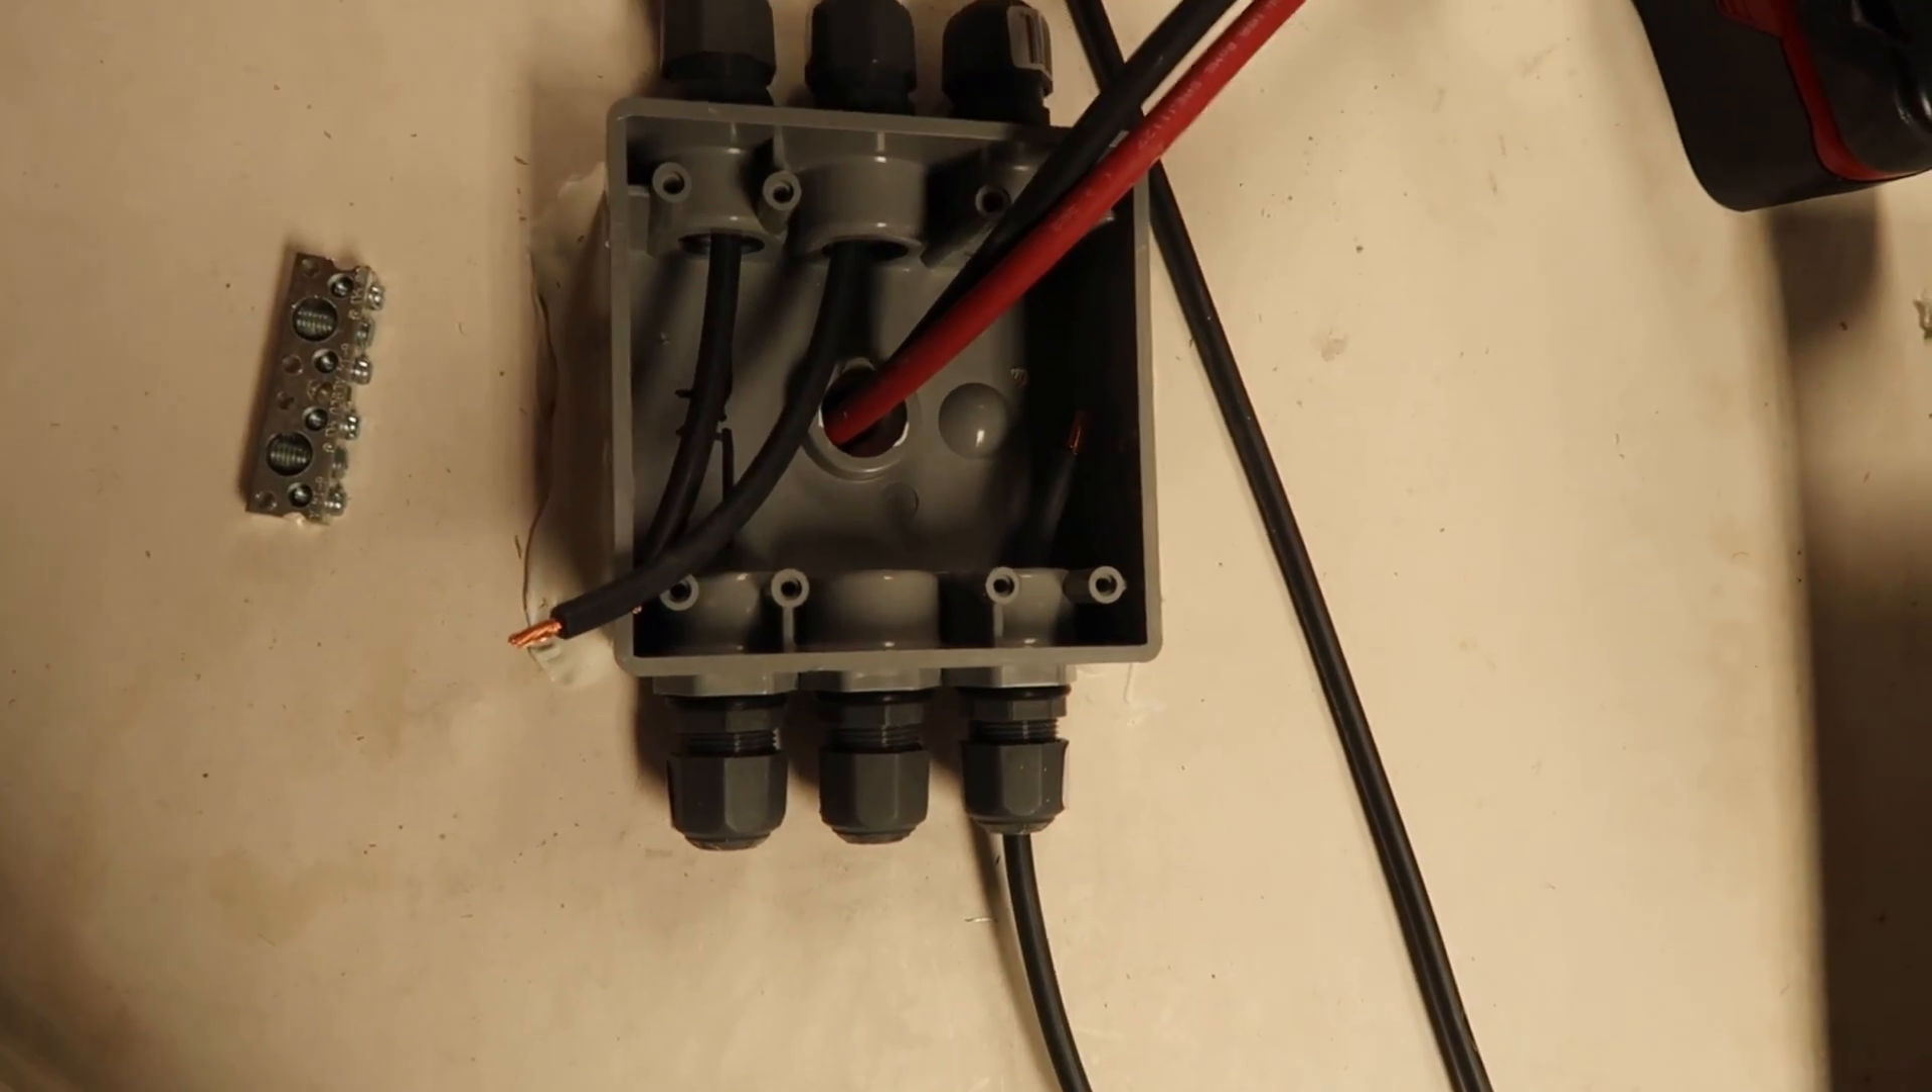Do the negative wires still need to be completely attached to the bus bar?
Yes.